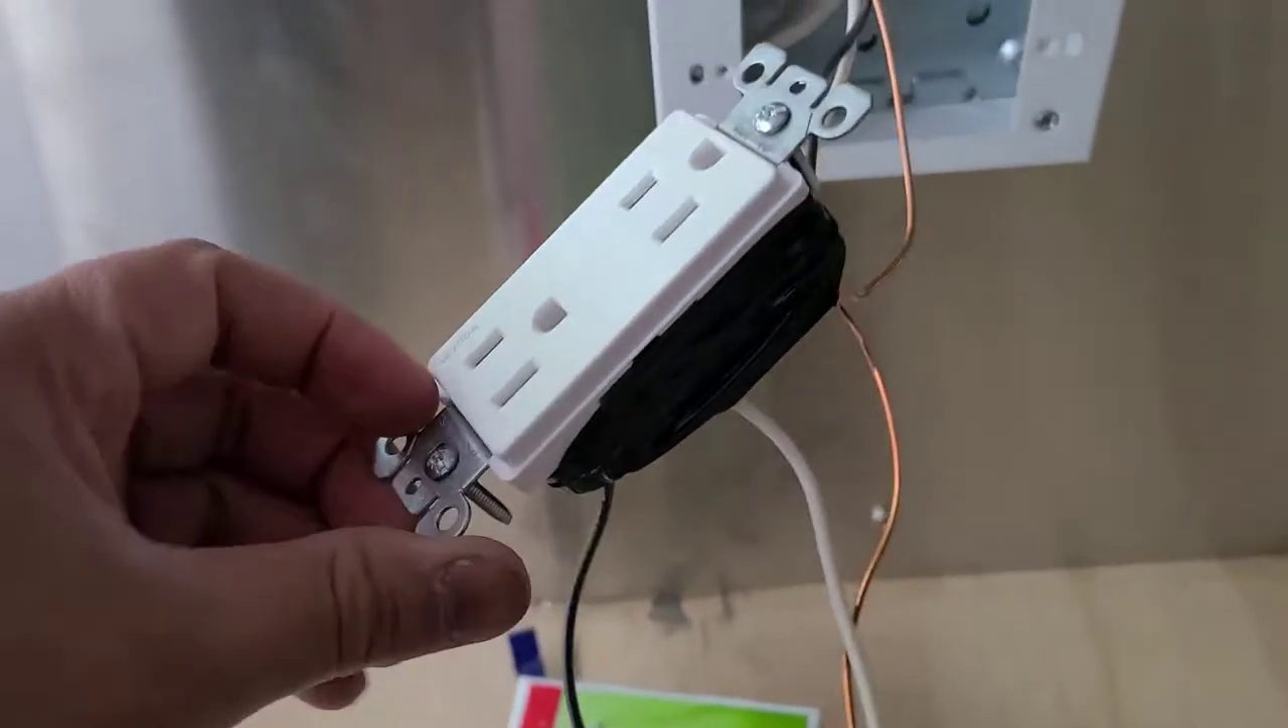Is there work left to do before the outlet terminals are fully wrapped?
No.